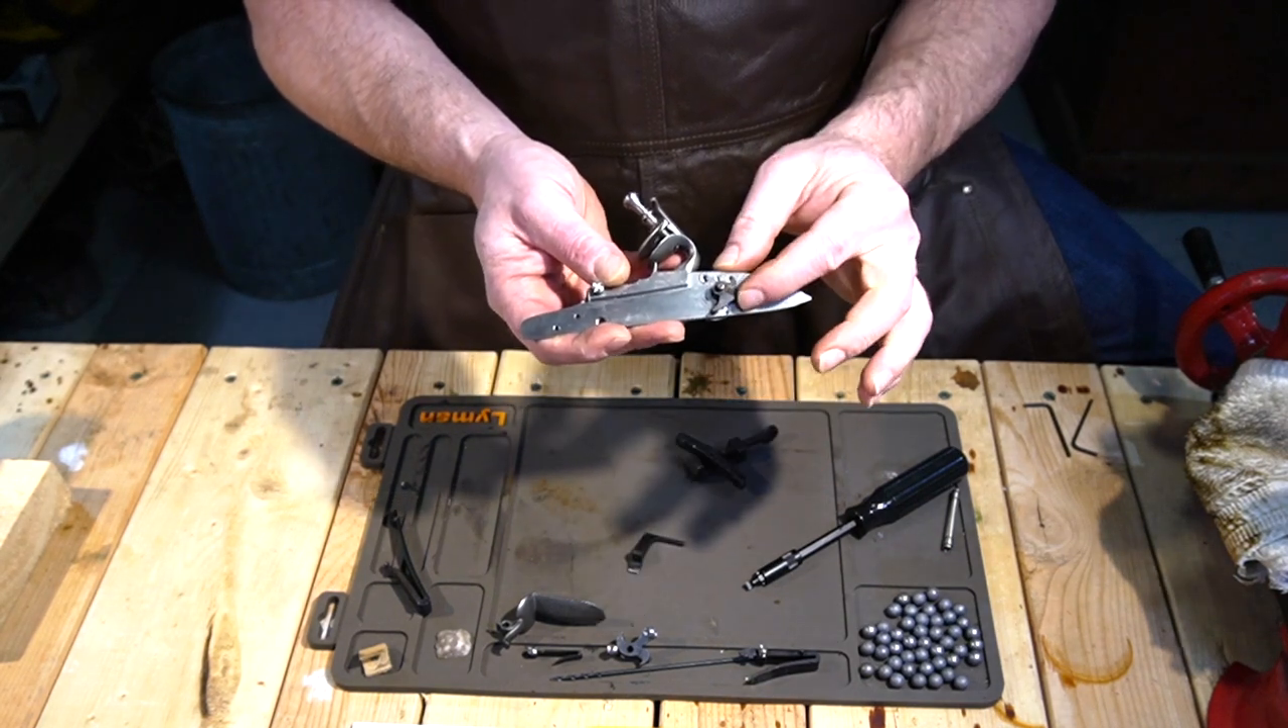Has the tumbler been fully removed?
No.